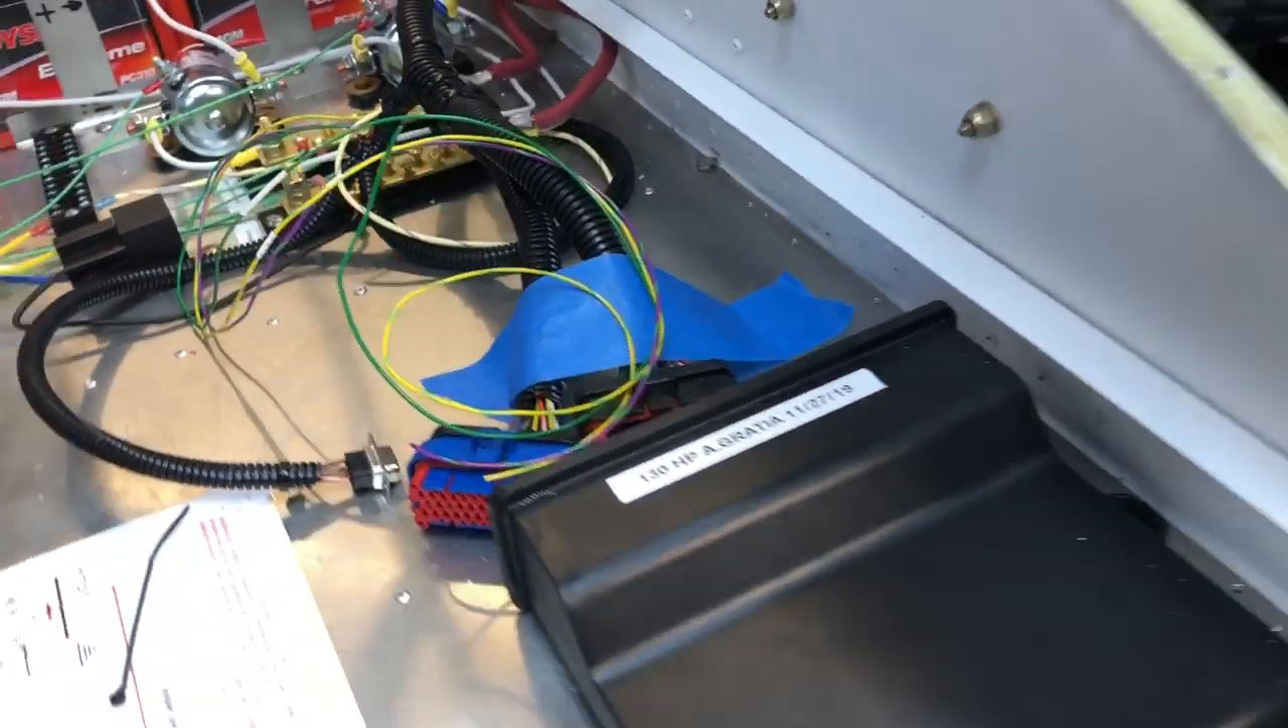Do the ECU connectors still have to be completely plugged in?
Yes.